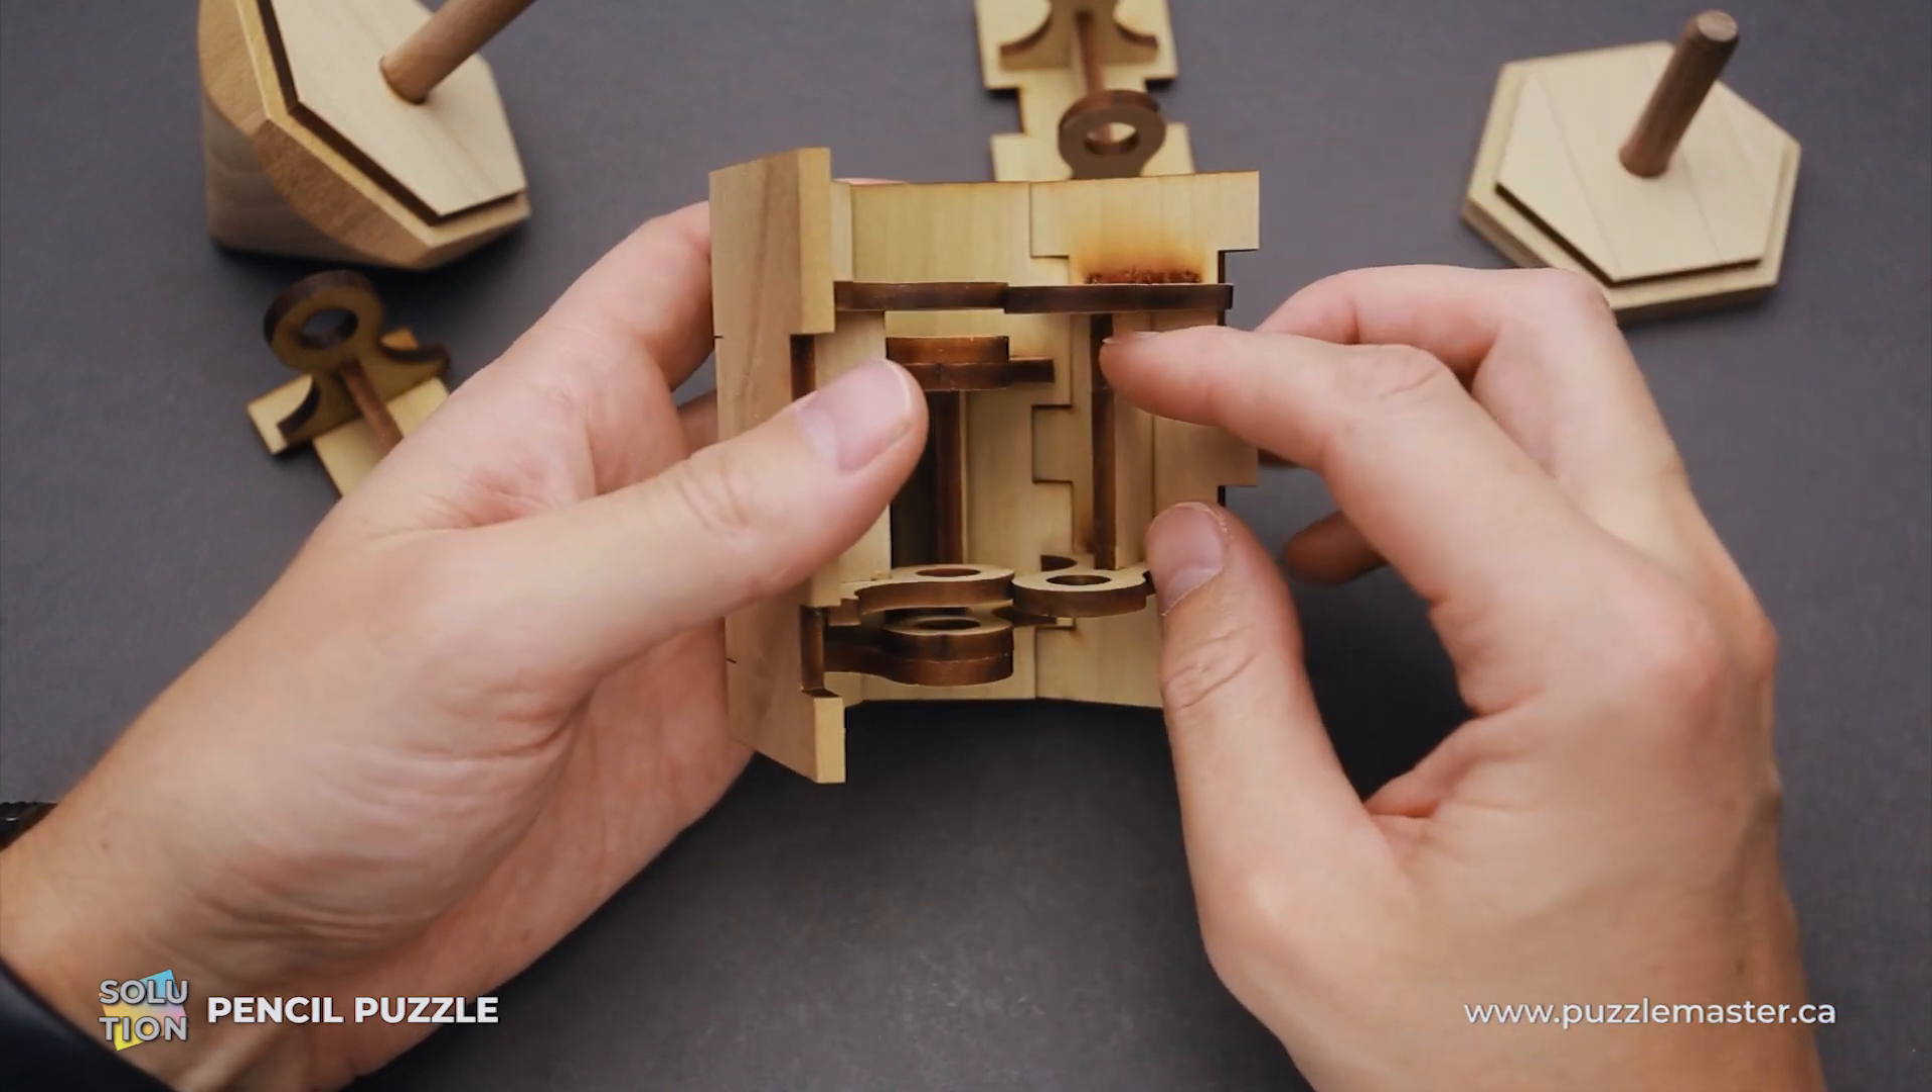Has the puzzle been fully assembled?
No.